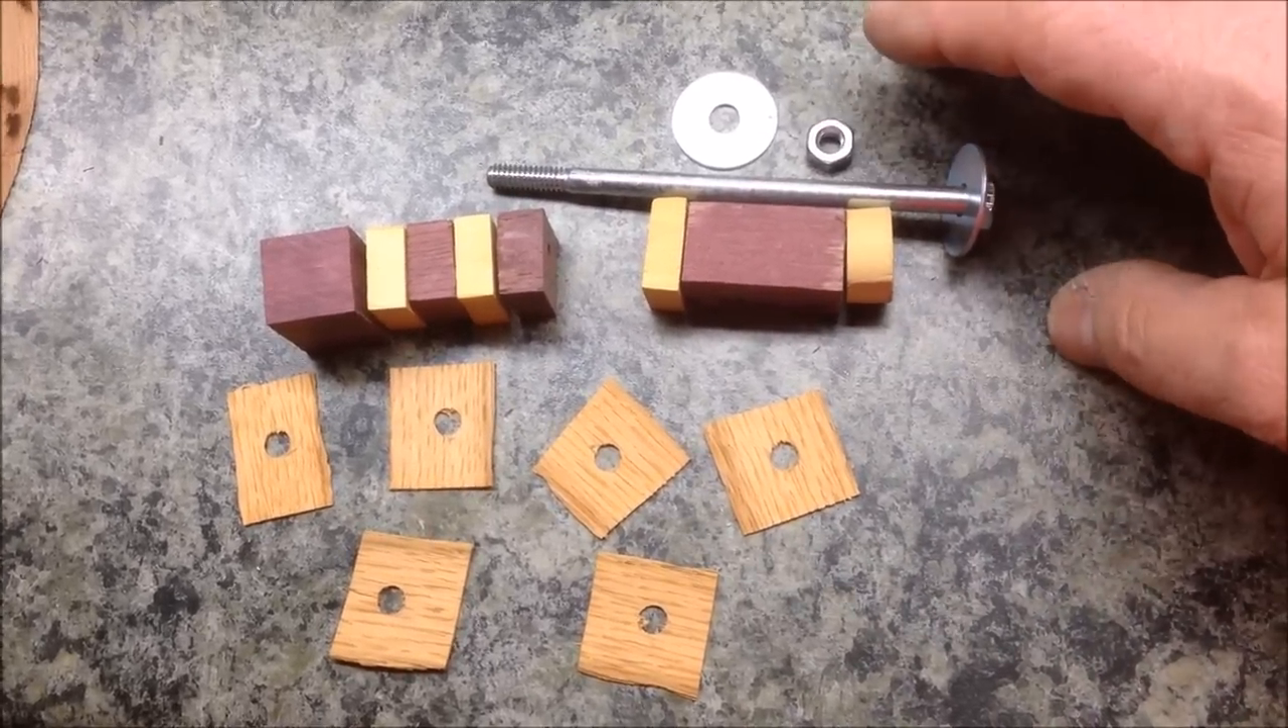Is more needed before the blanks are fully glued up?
Yes.